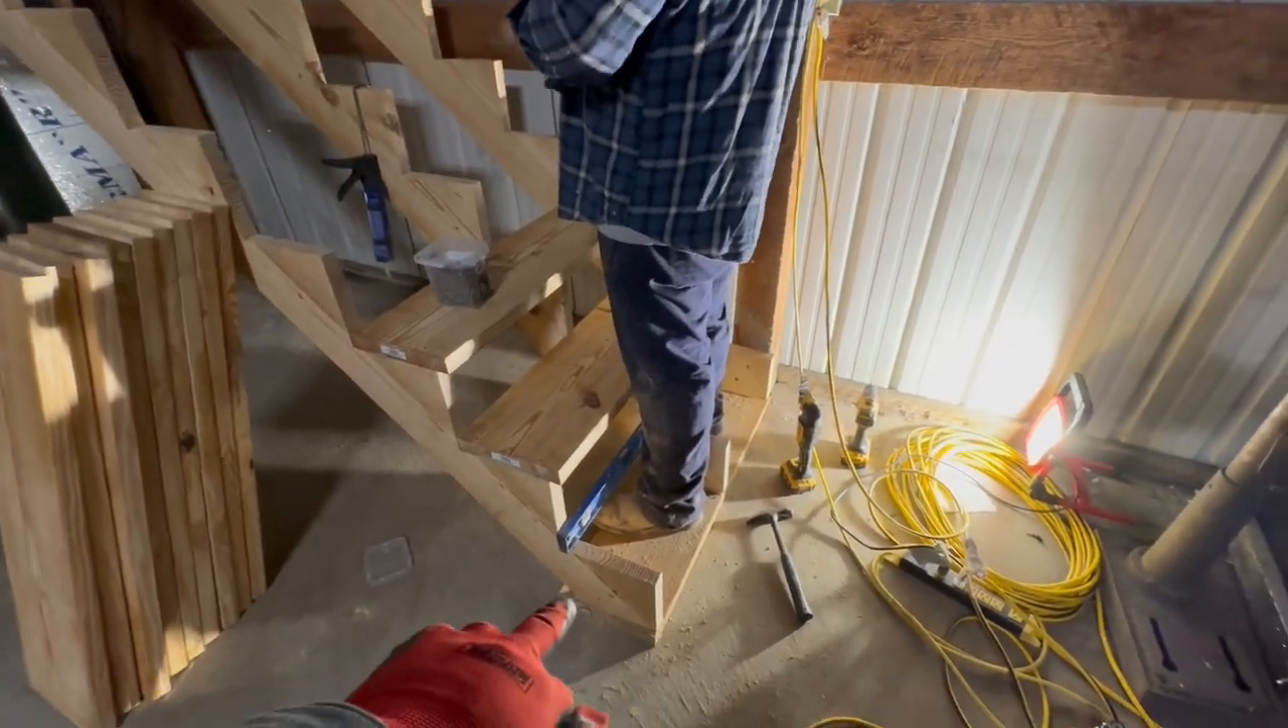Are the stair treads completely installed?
No.